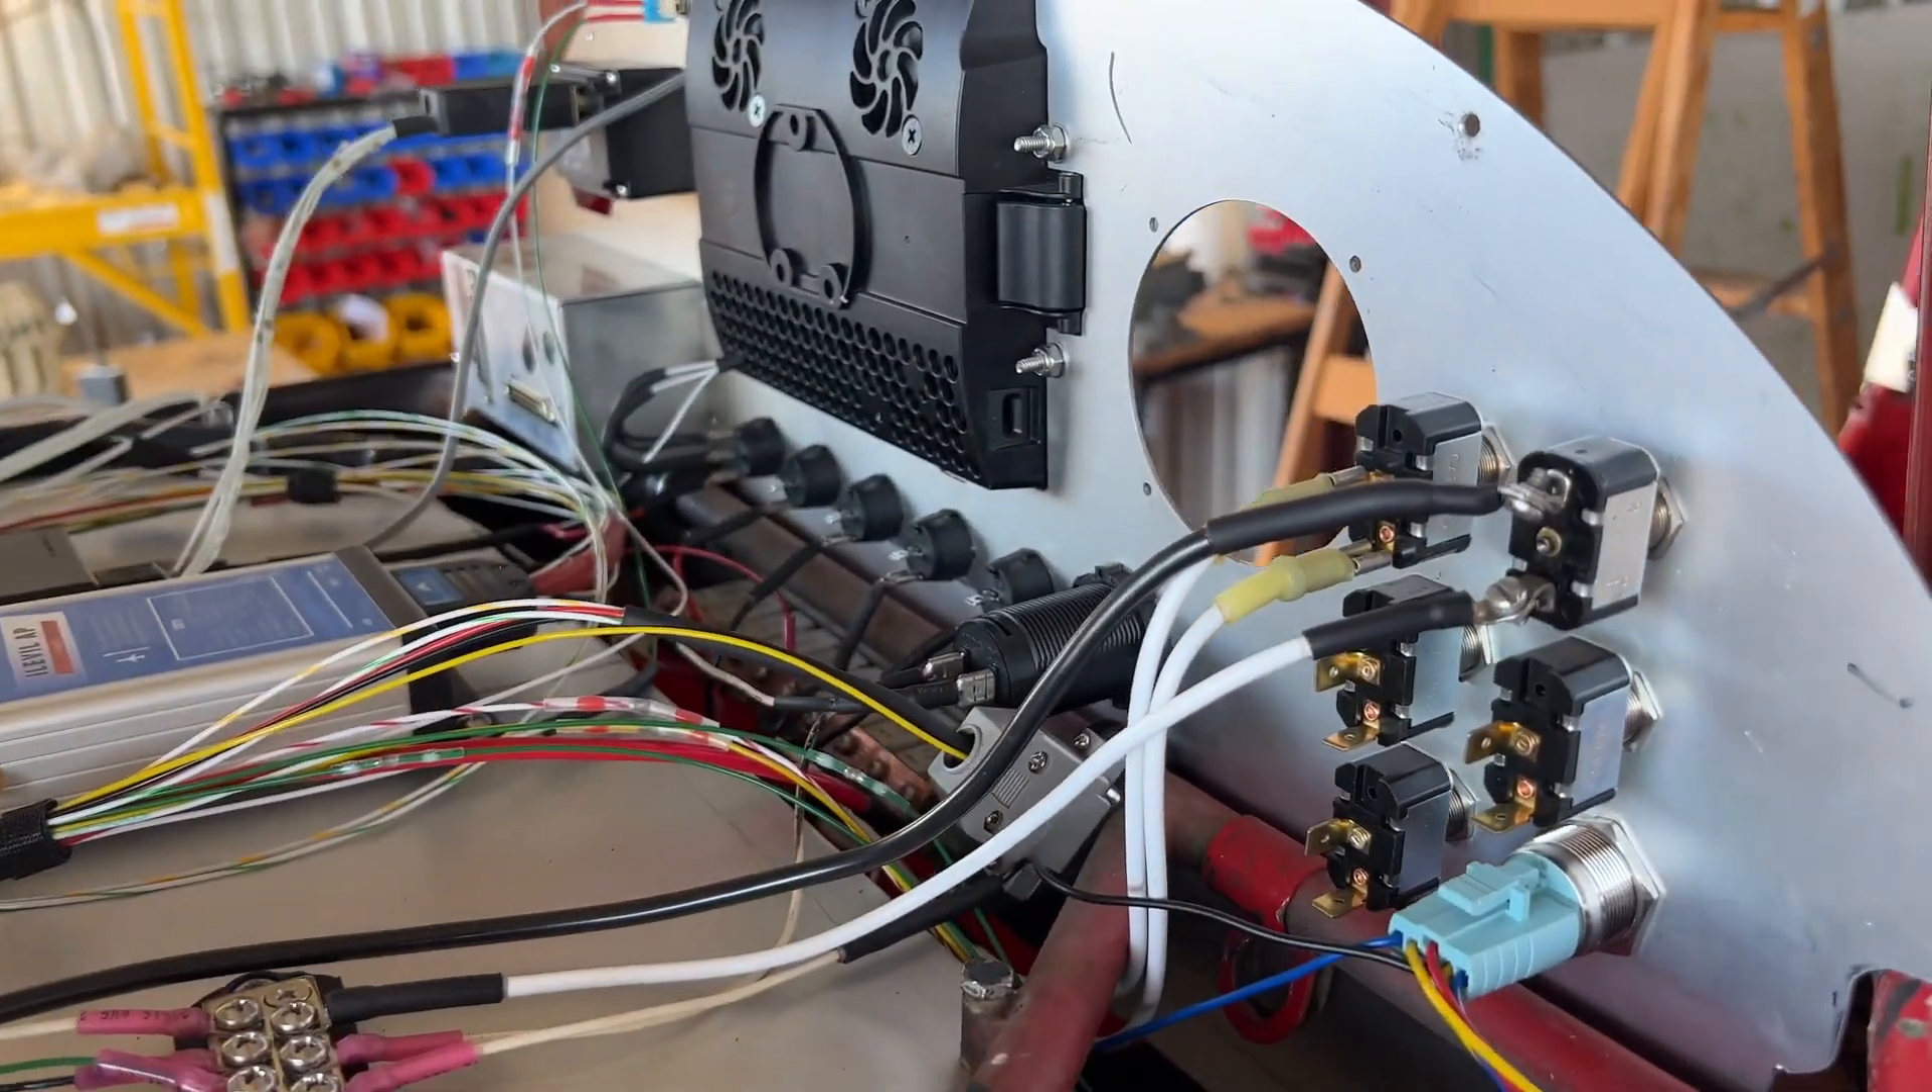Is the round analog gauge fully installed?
No.